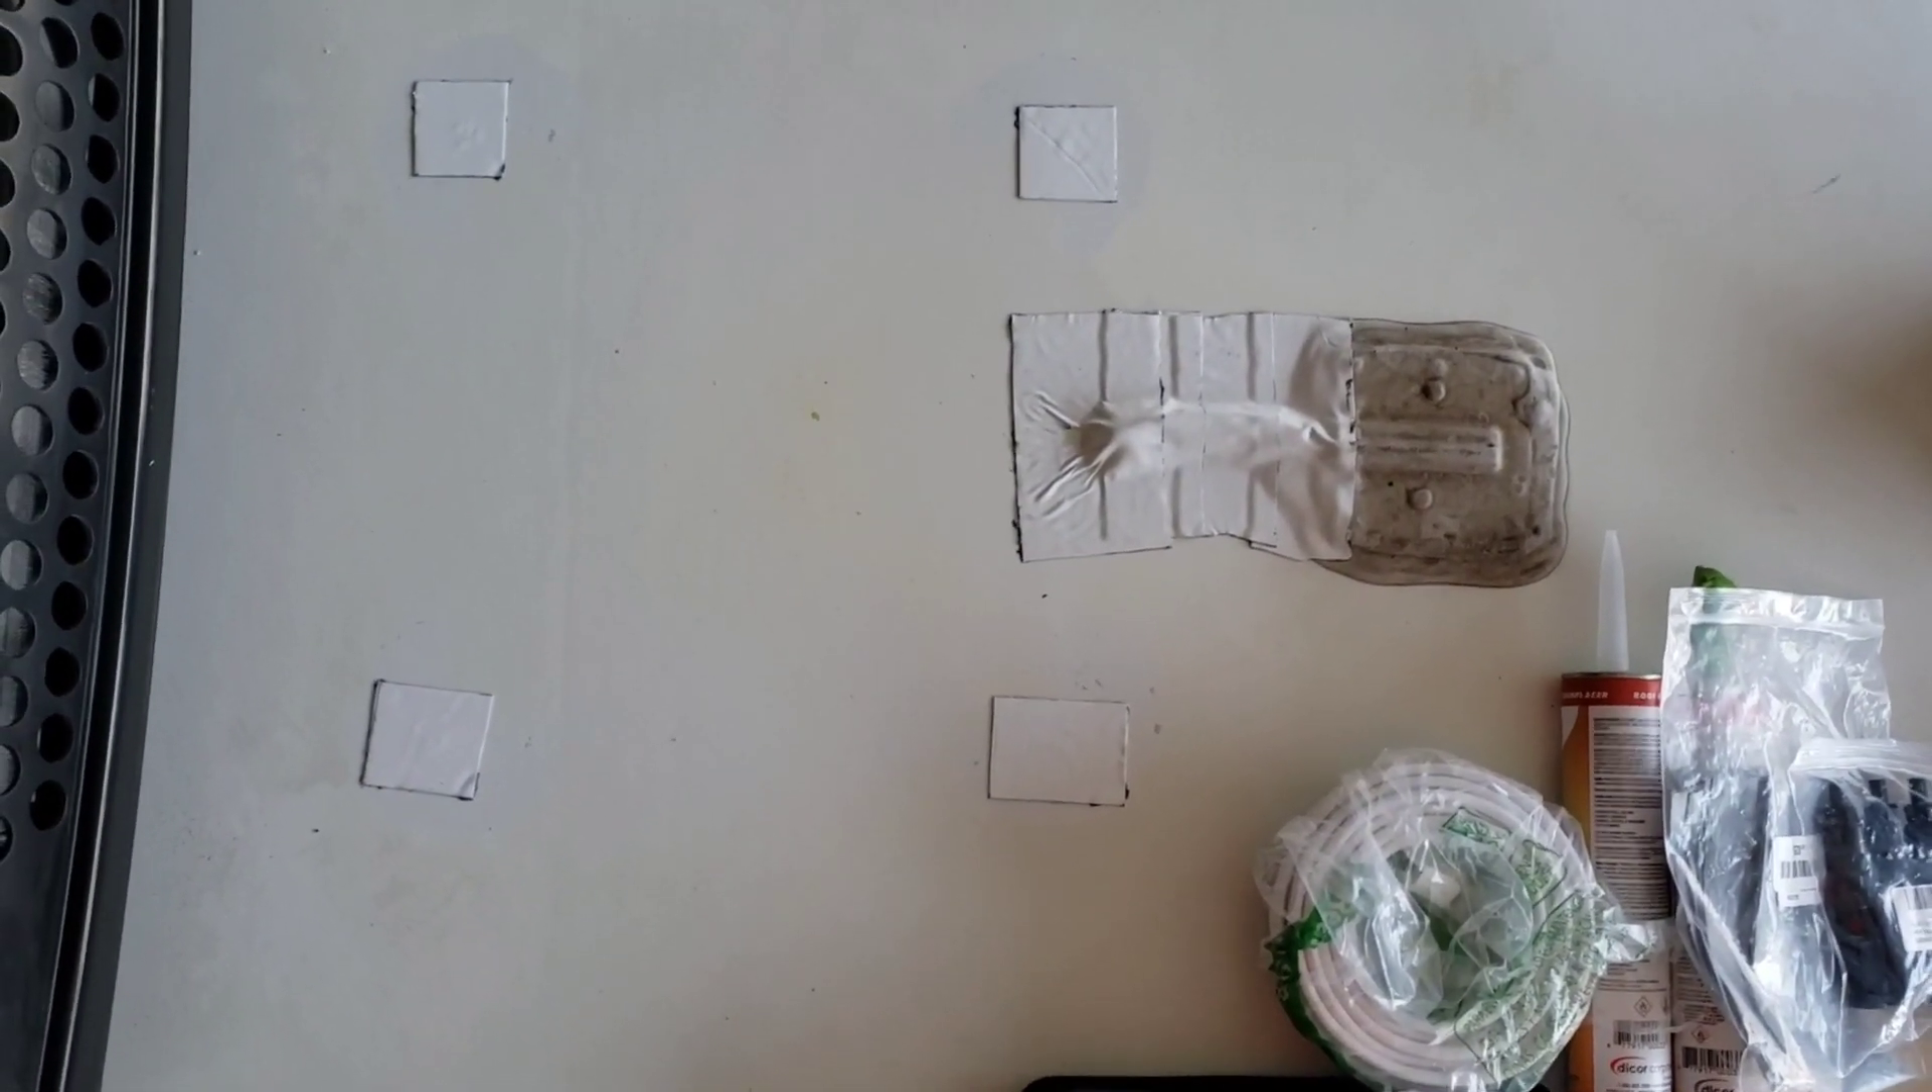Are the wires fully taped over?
Yes.